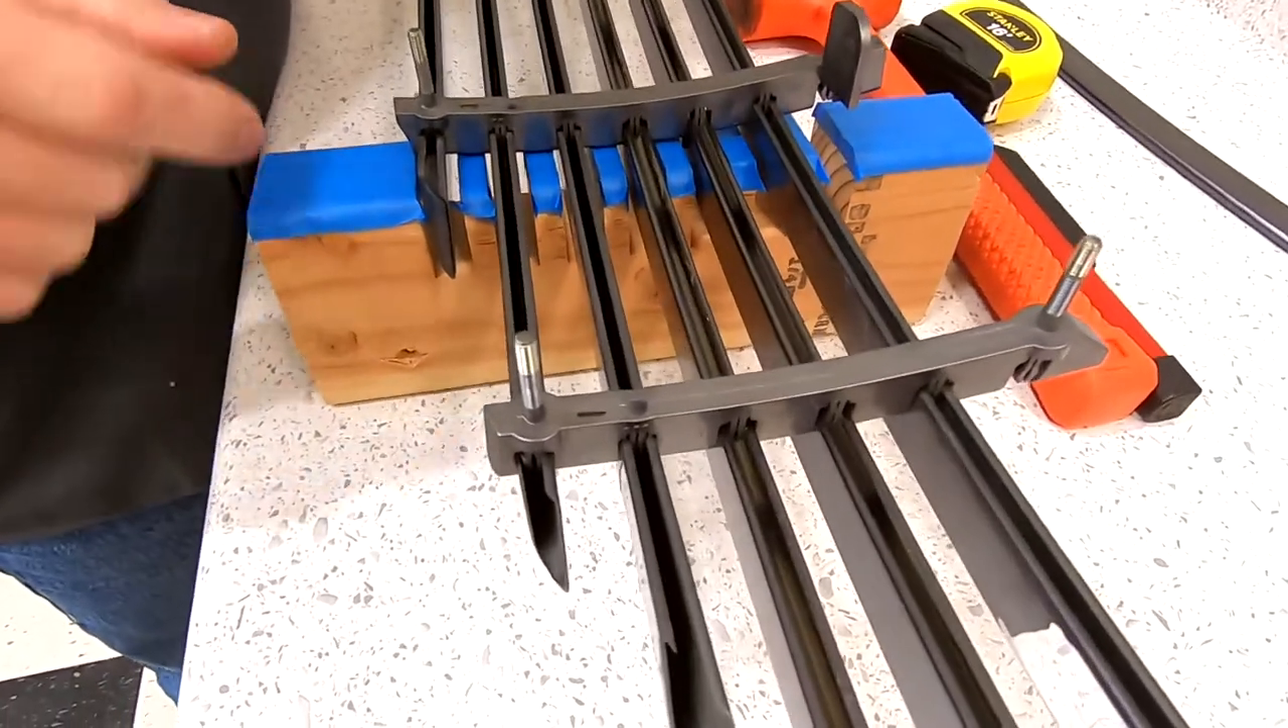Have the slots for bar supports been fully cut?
Yes.